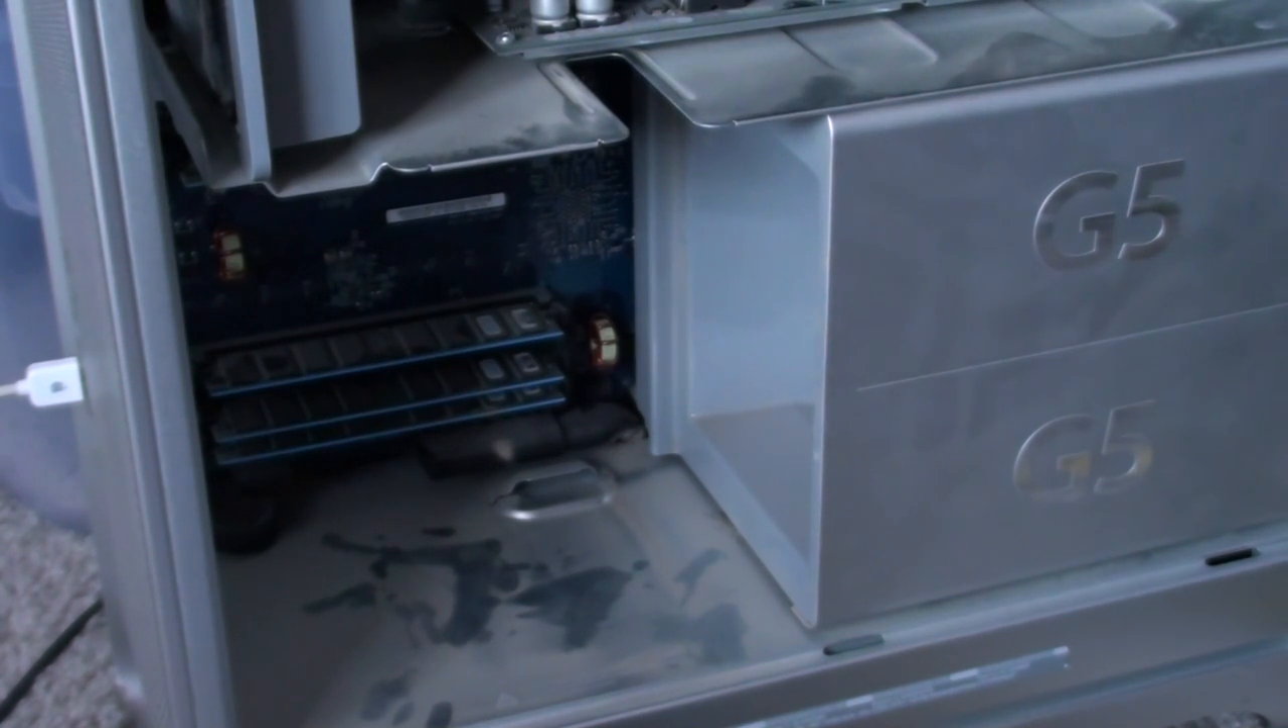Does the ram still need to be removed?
Yes.